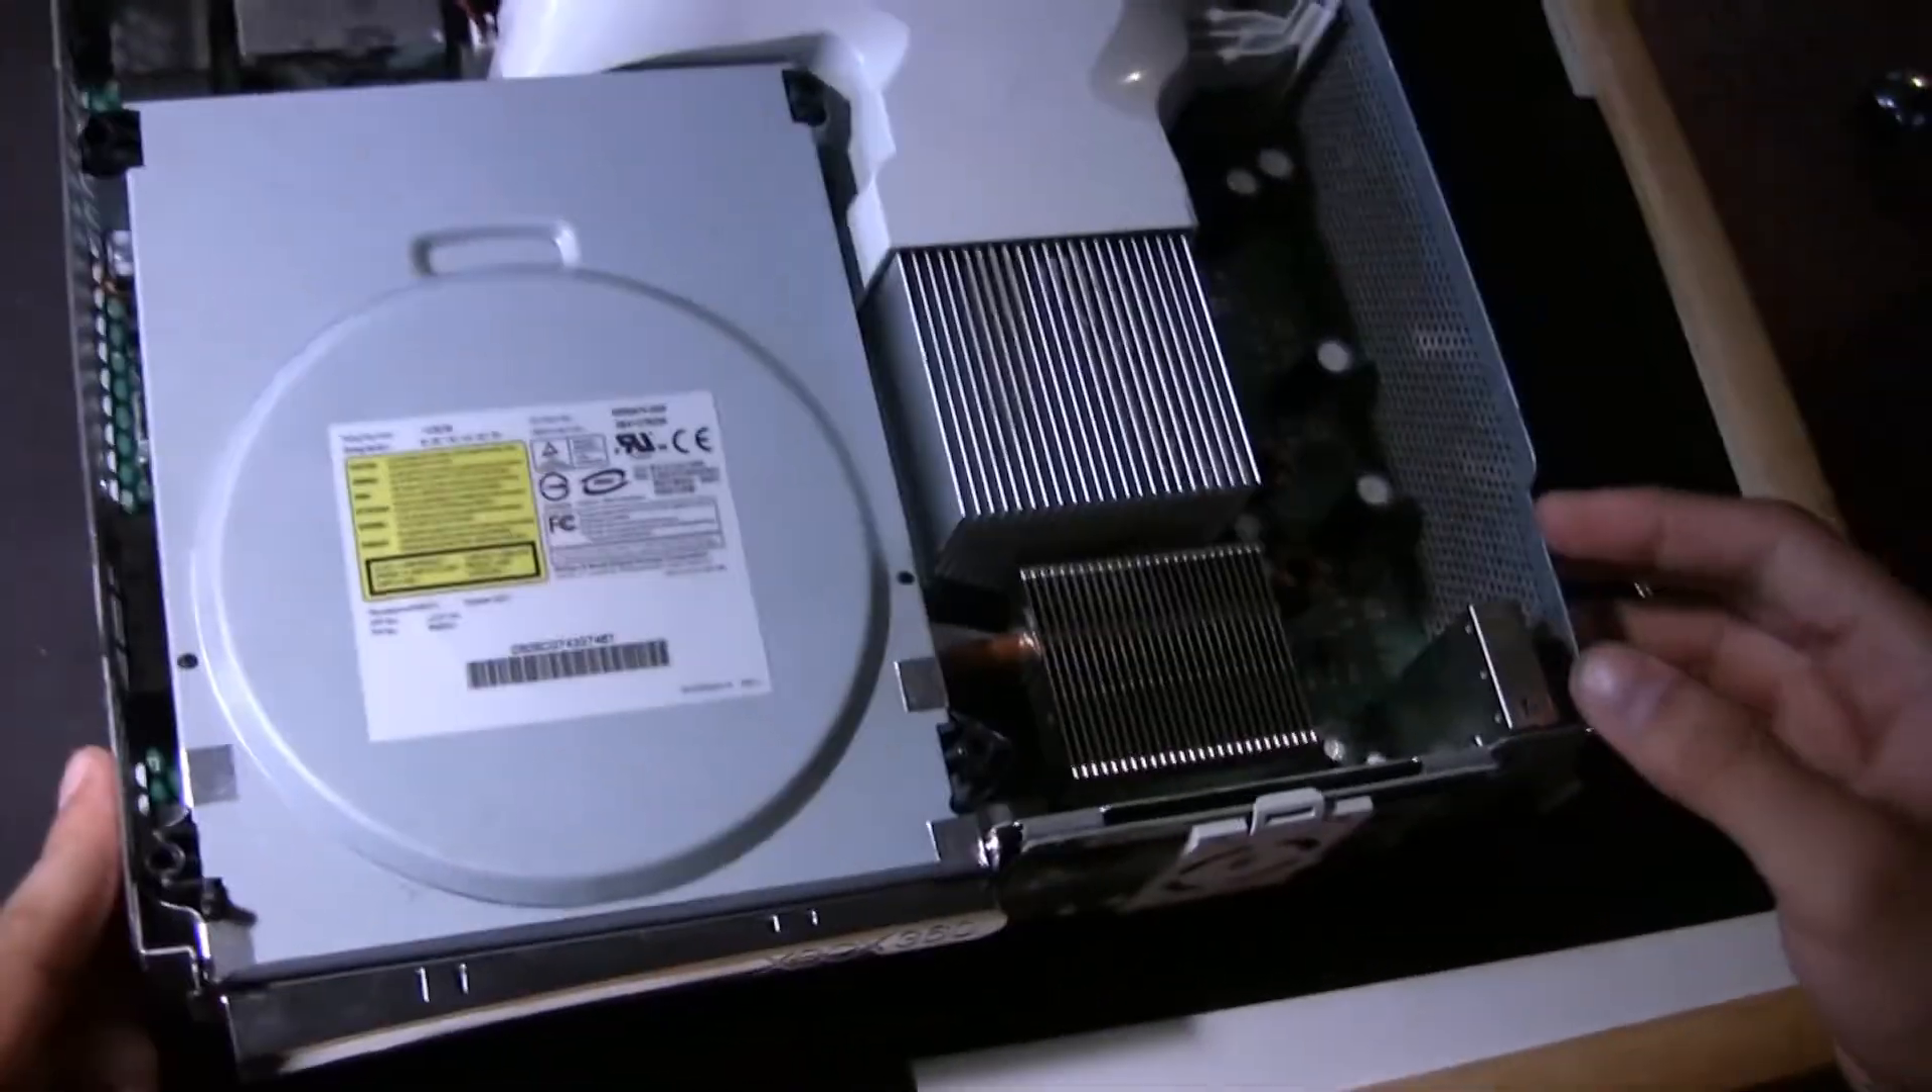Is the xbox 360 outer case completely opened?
Yes.